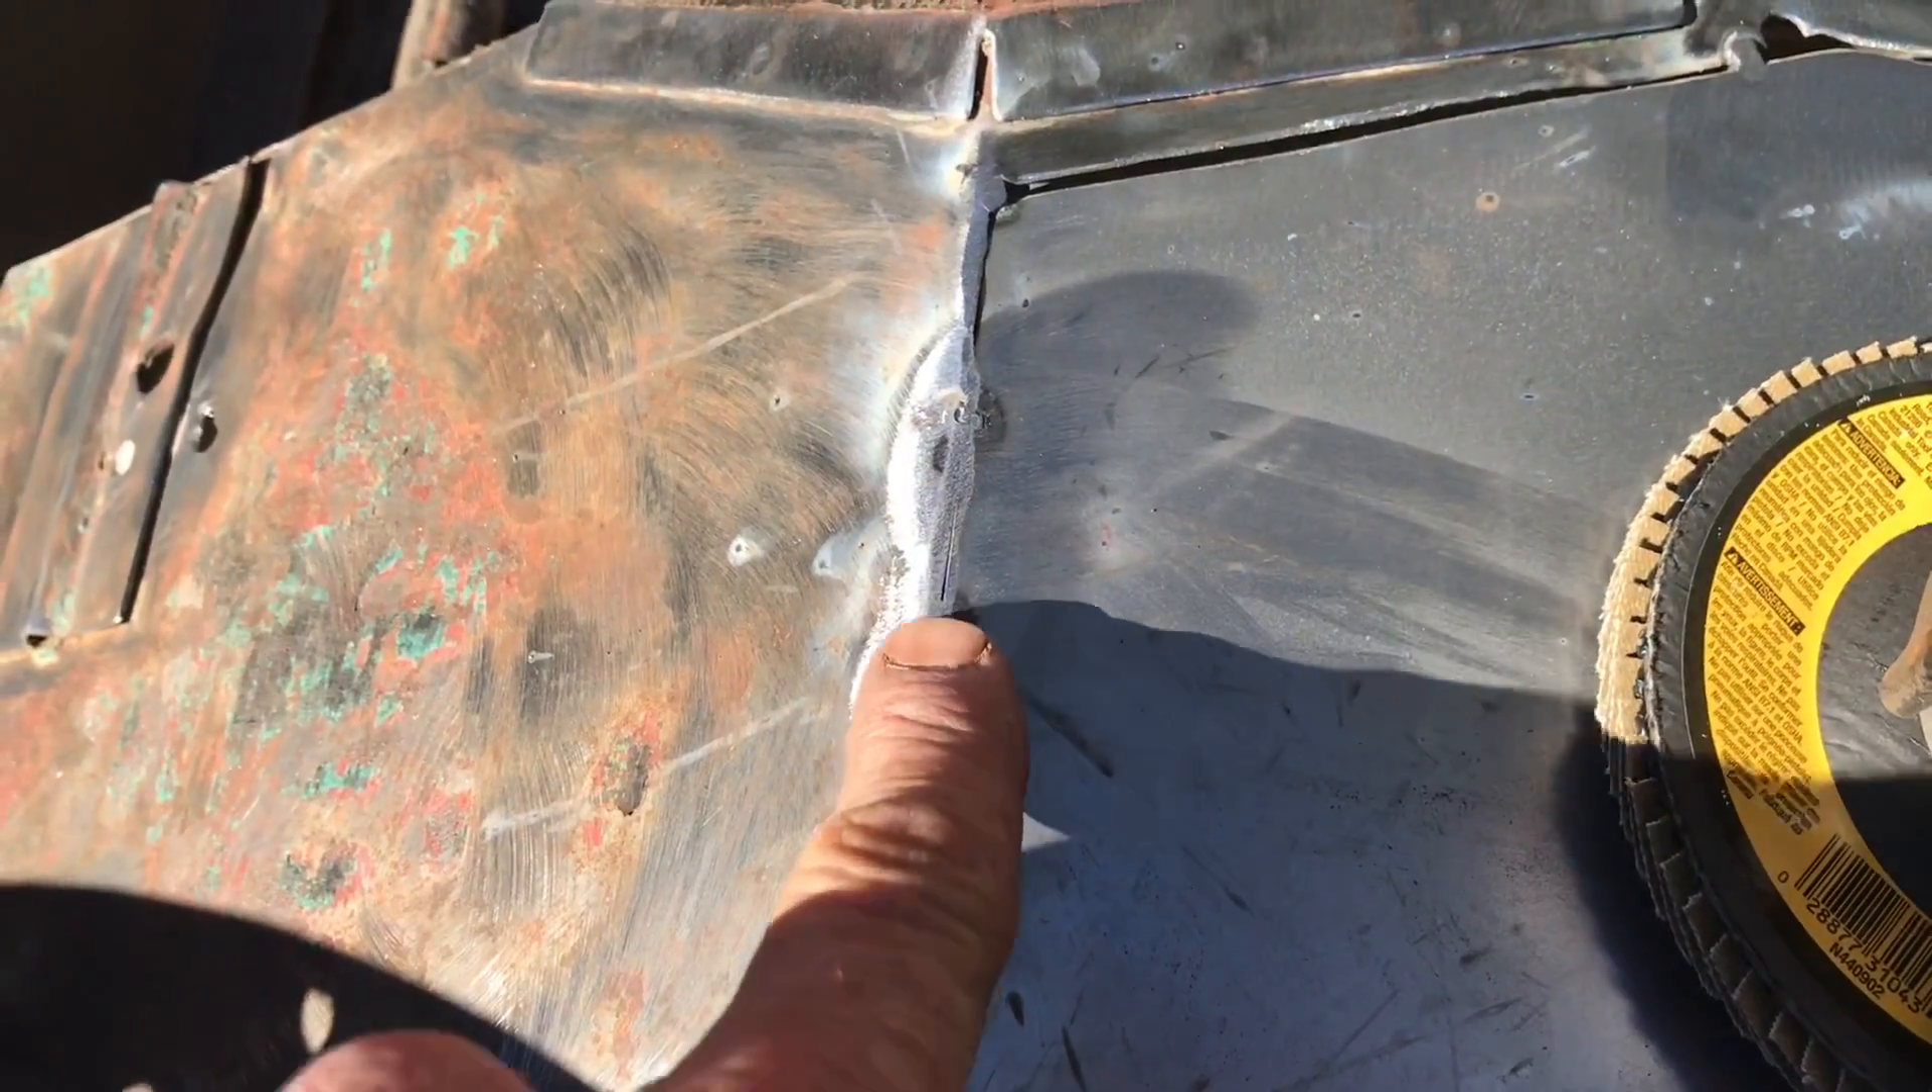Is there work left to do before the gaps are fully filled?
Yes.